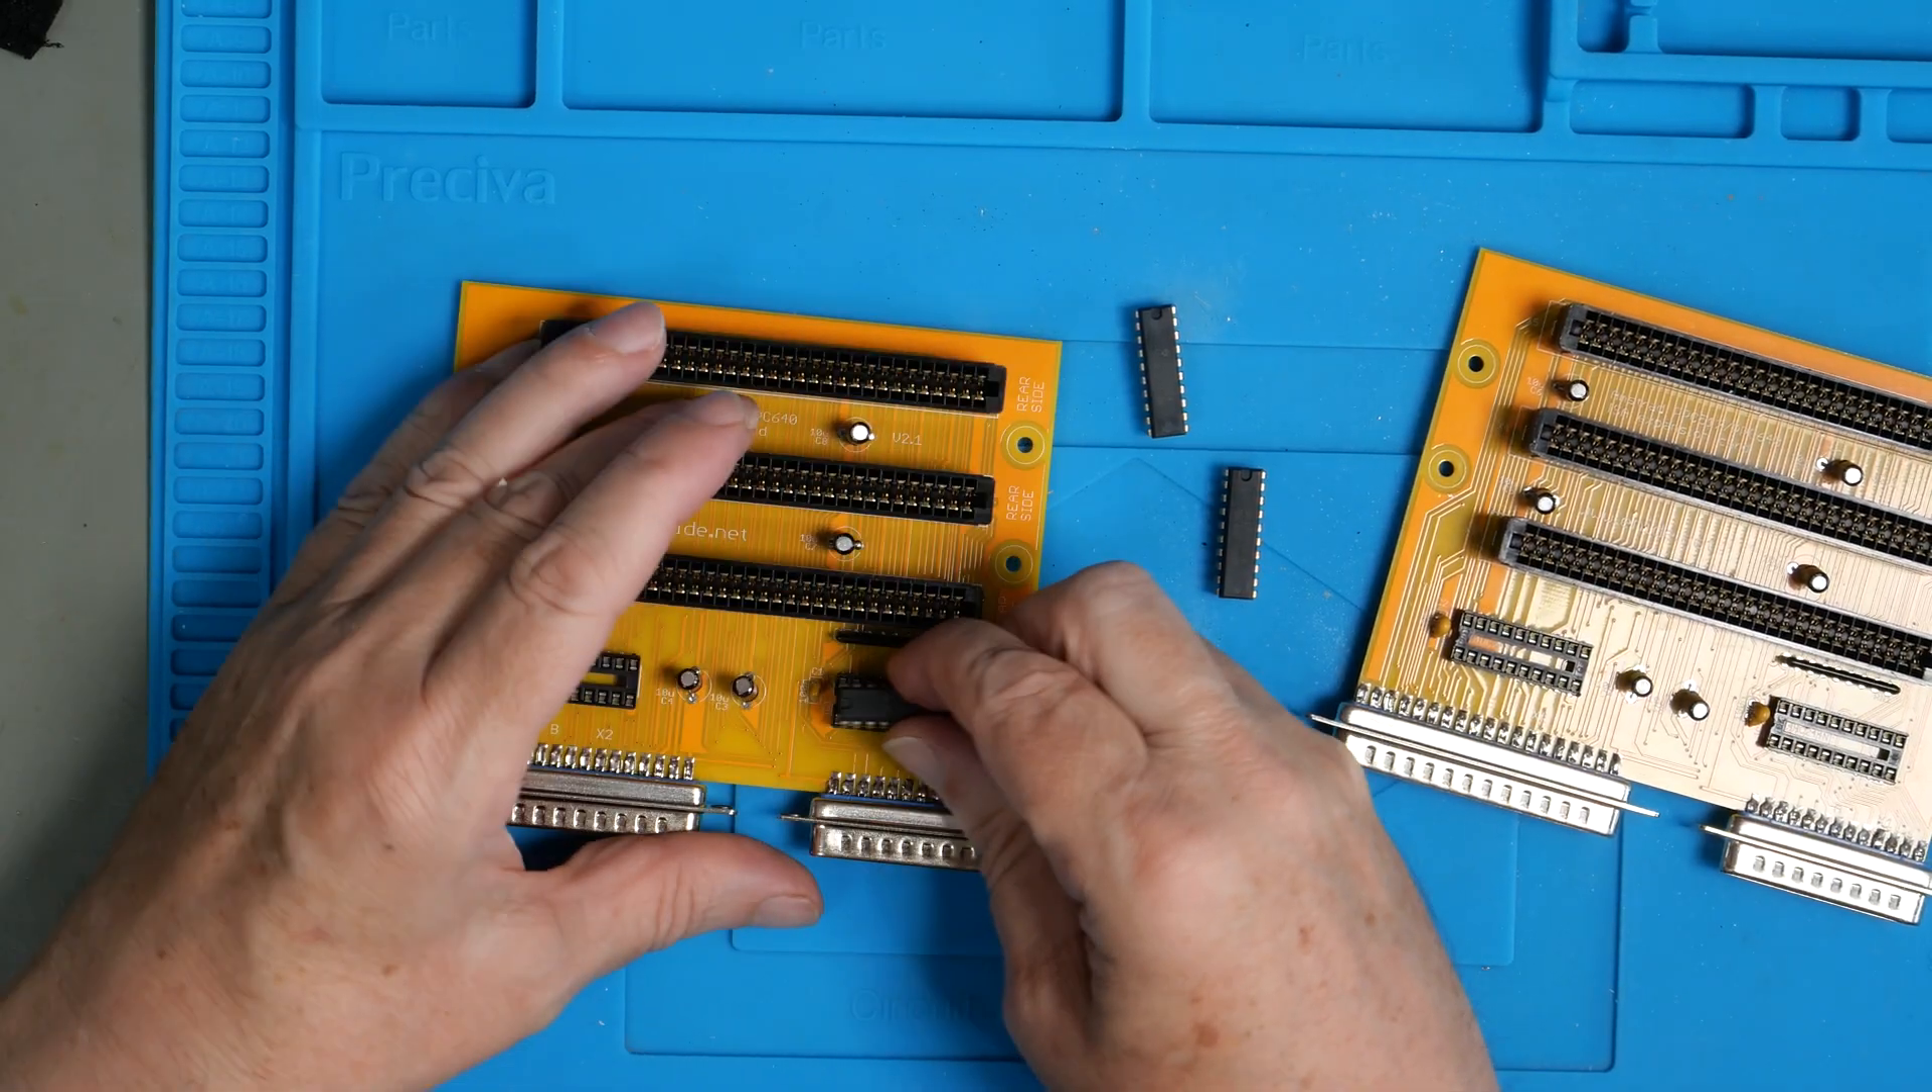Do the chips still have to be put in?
Yes.